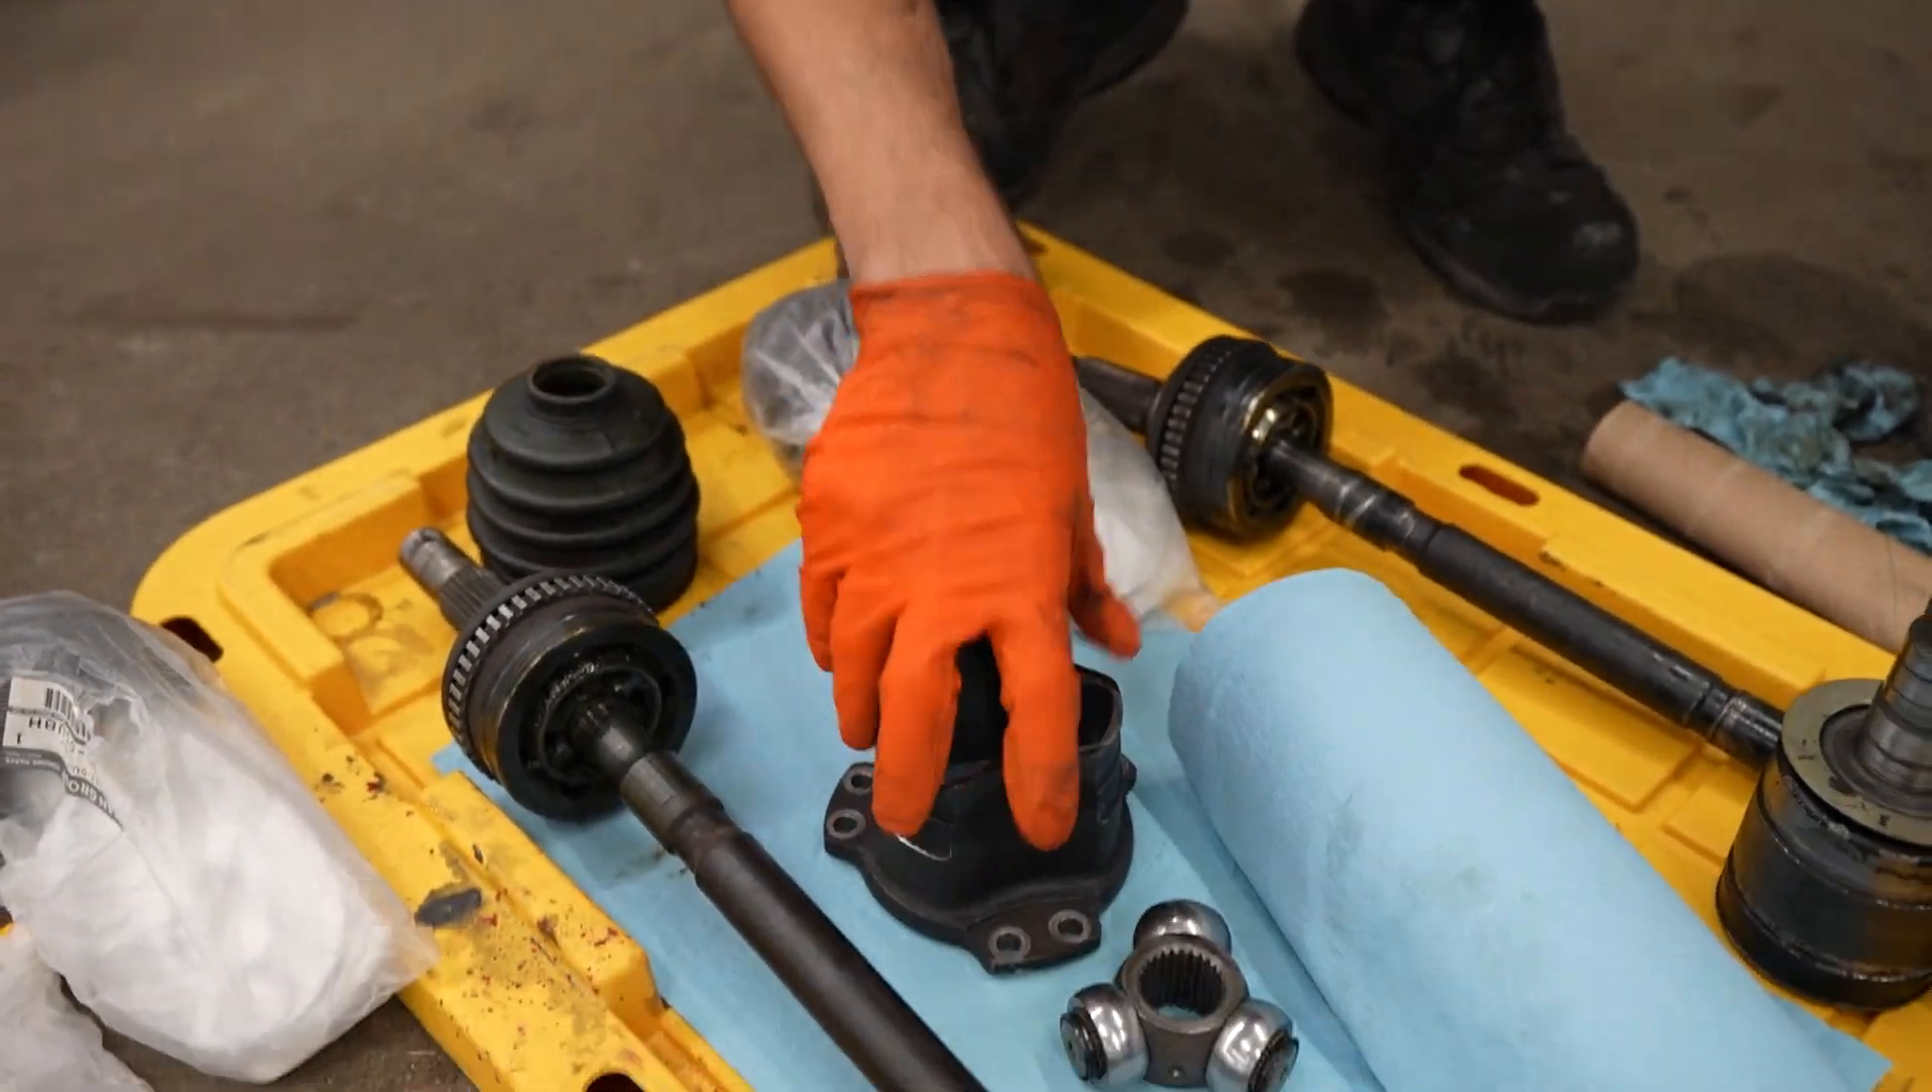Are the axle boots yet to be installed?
Yes.